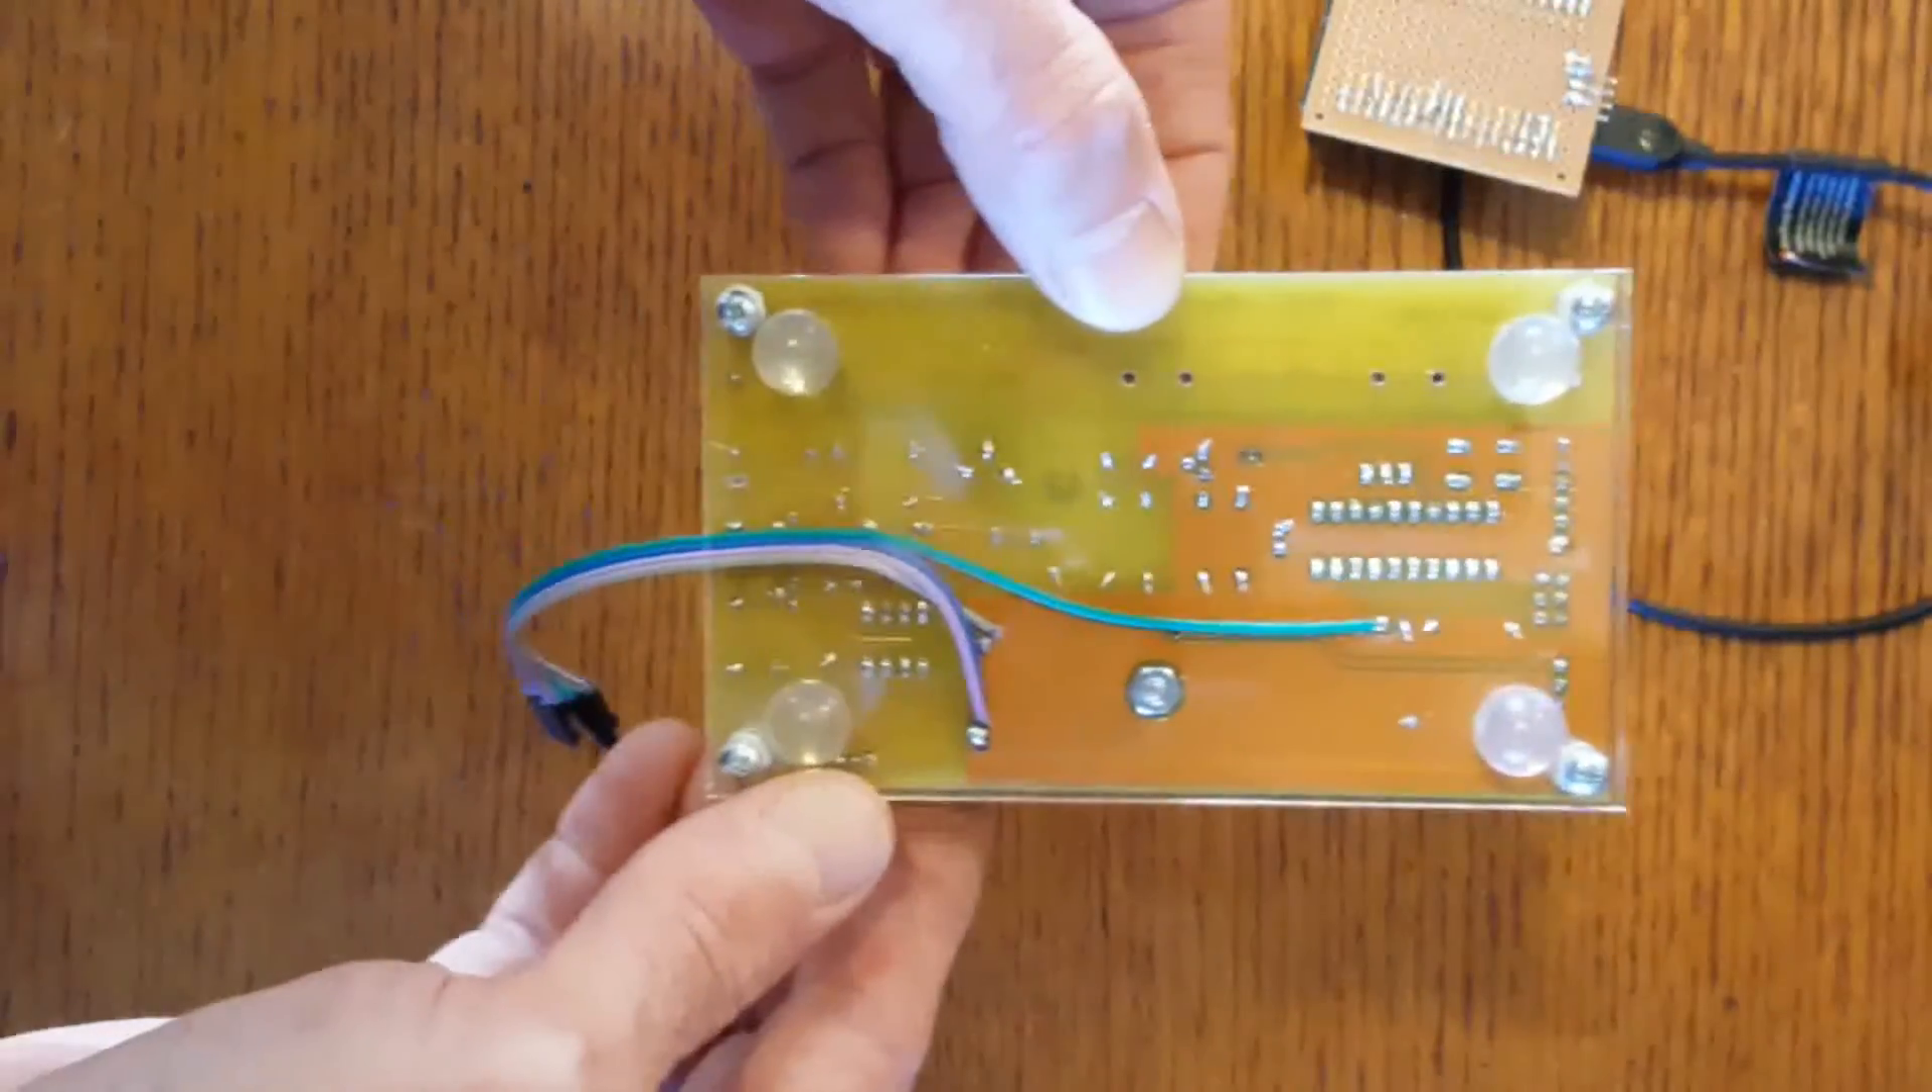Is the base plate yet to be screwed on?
No.